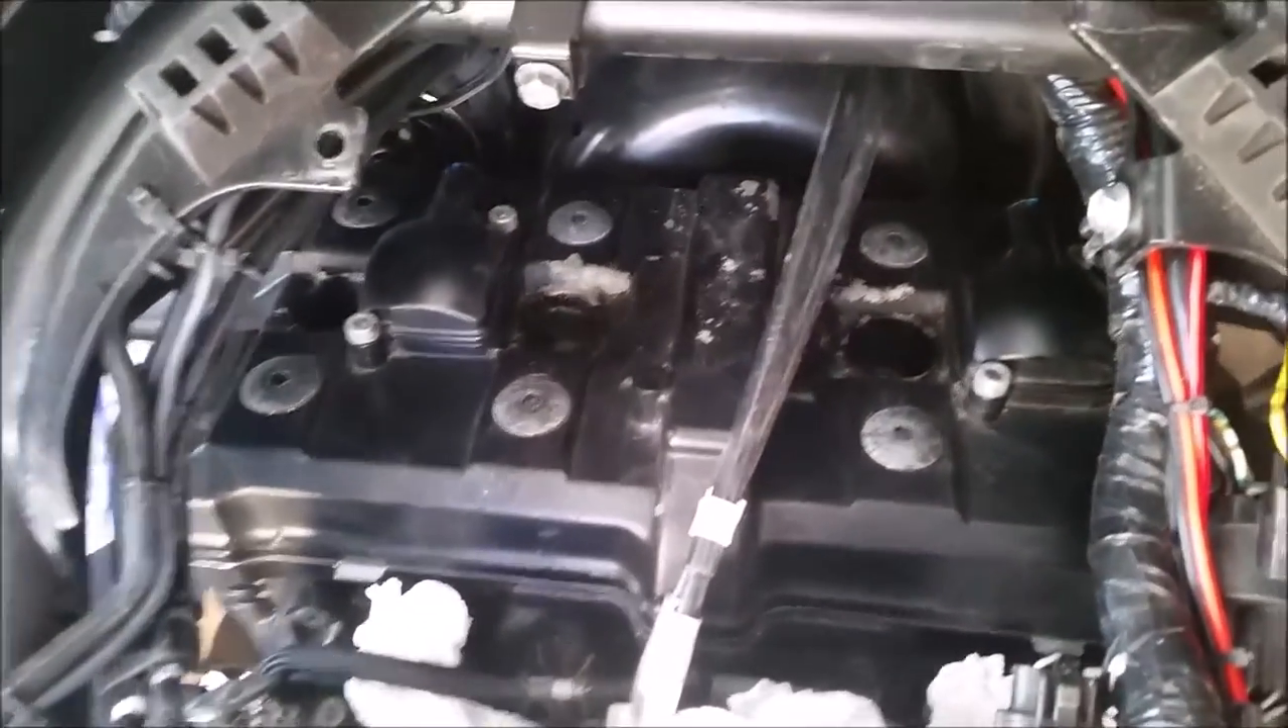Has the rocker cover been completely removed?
No.